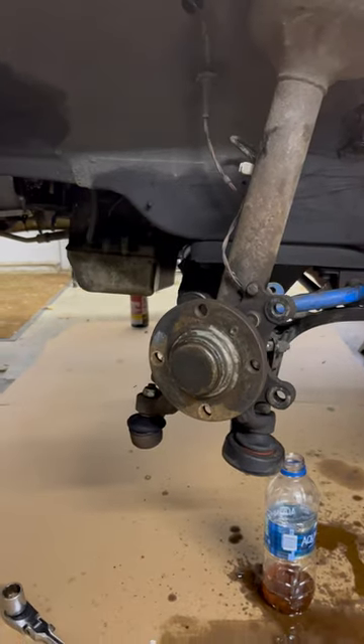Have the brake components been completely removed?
Yes.